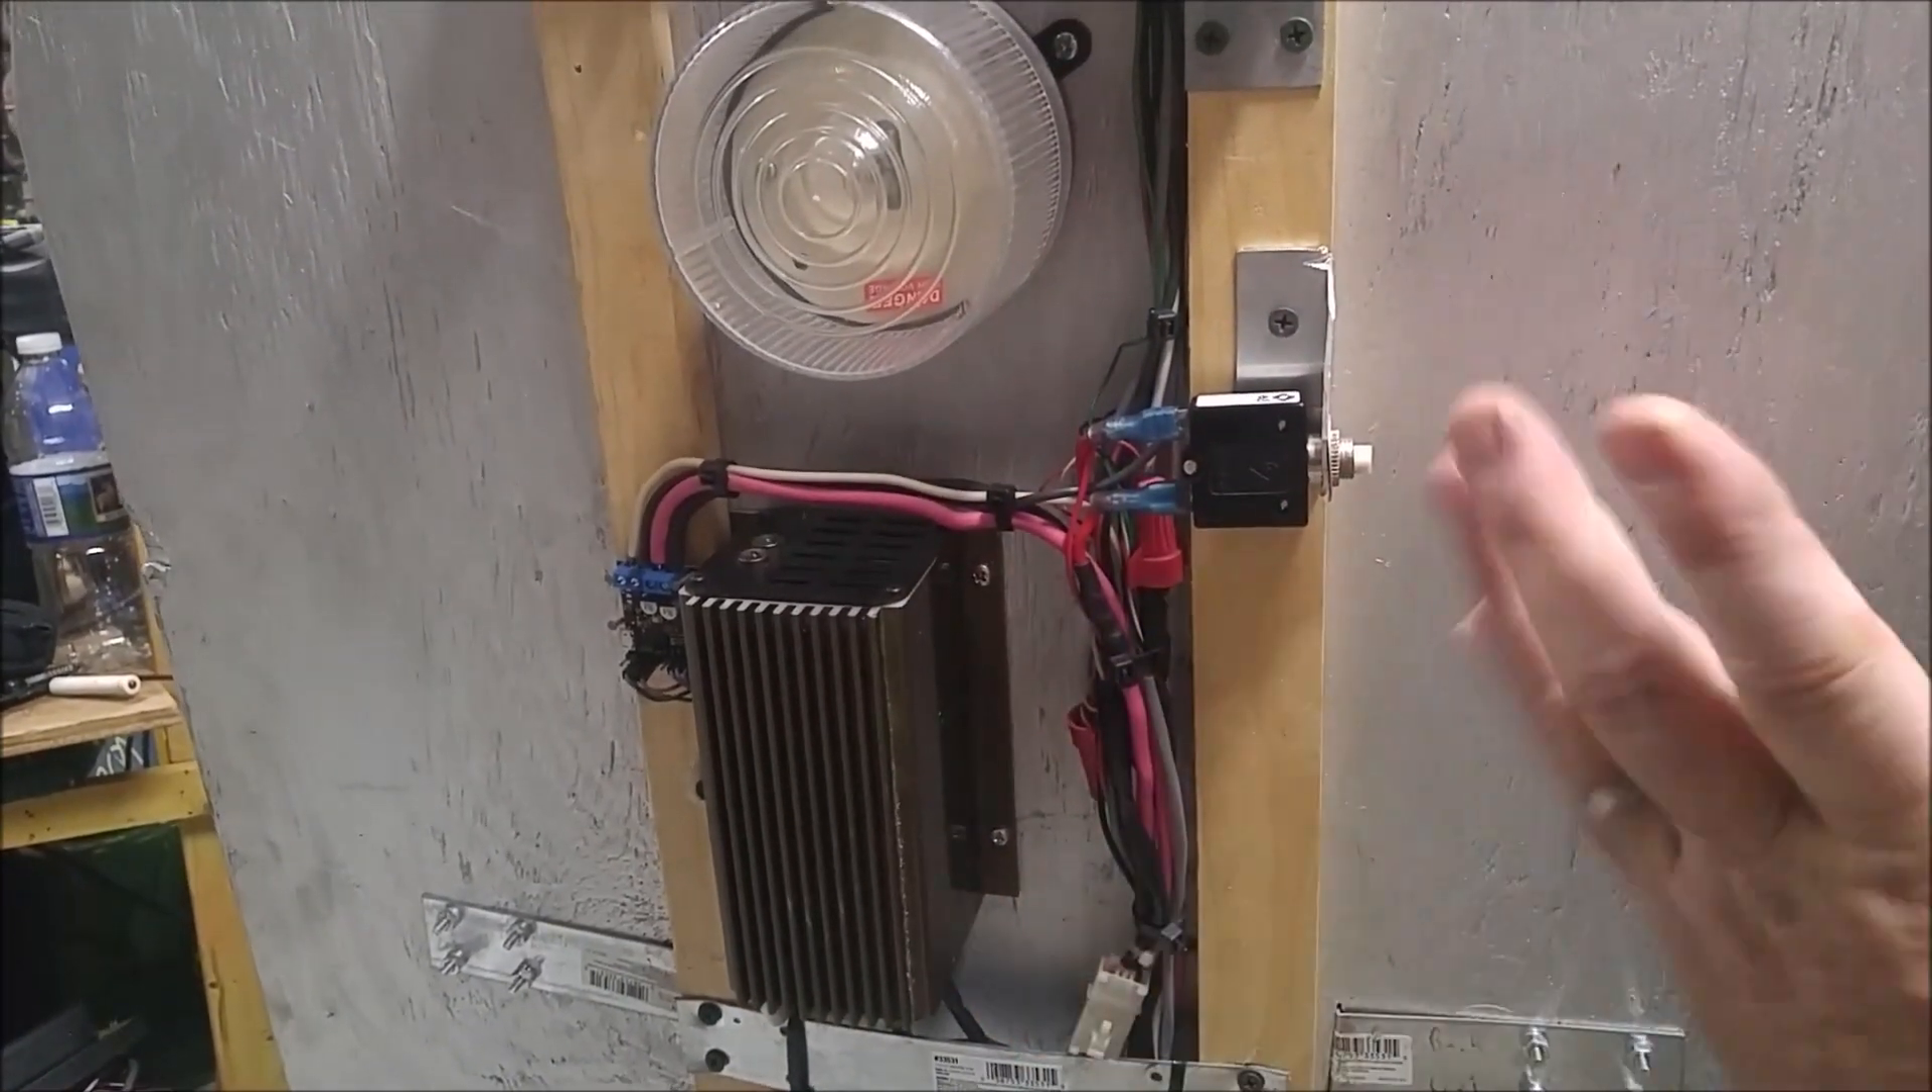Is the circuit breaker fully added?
Yes.